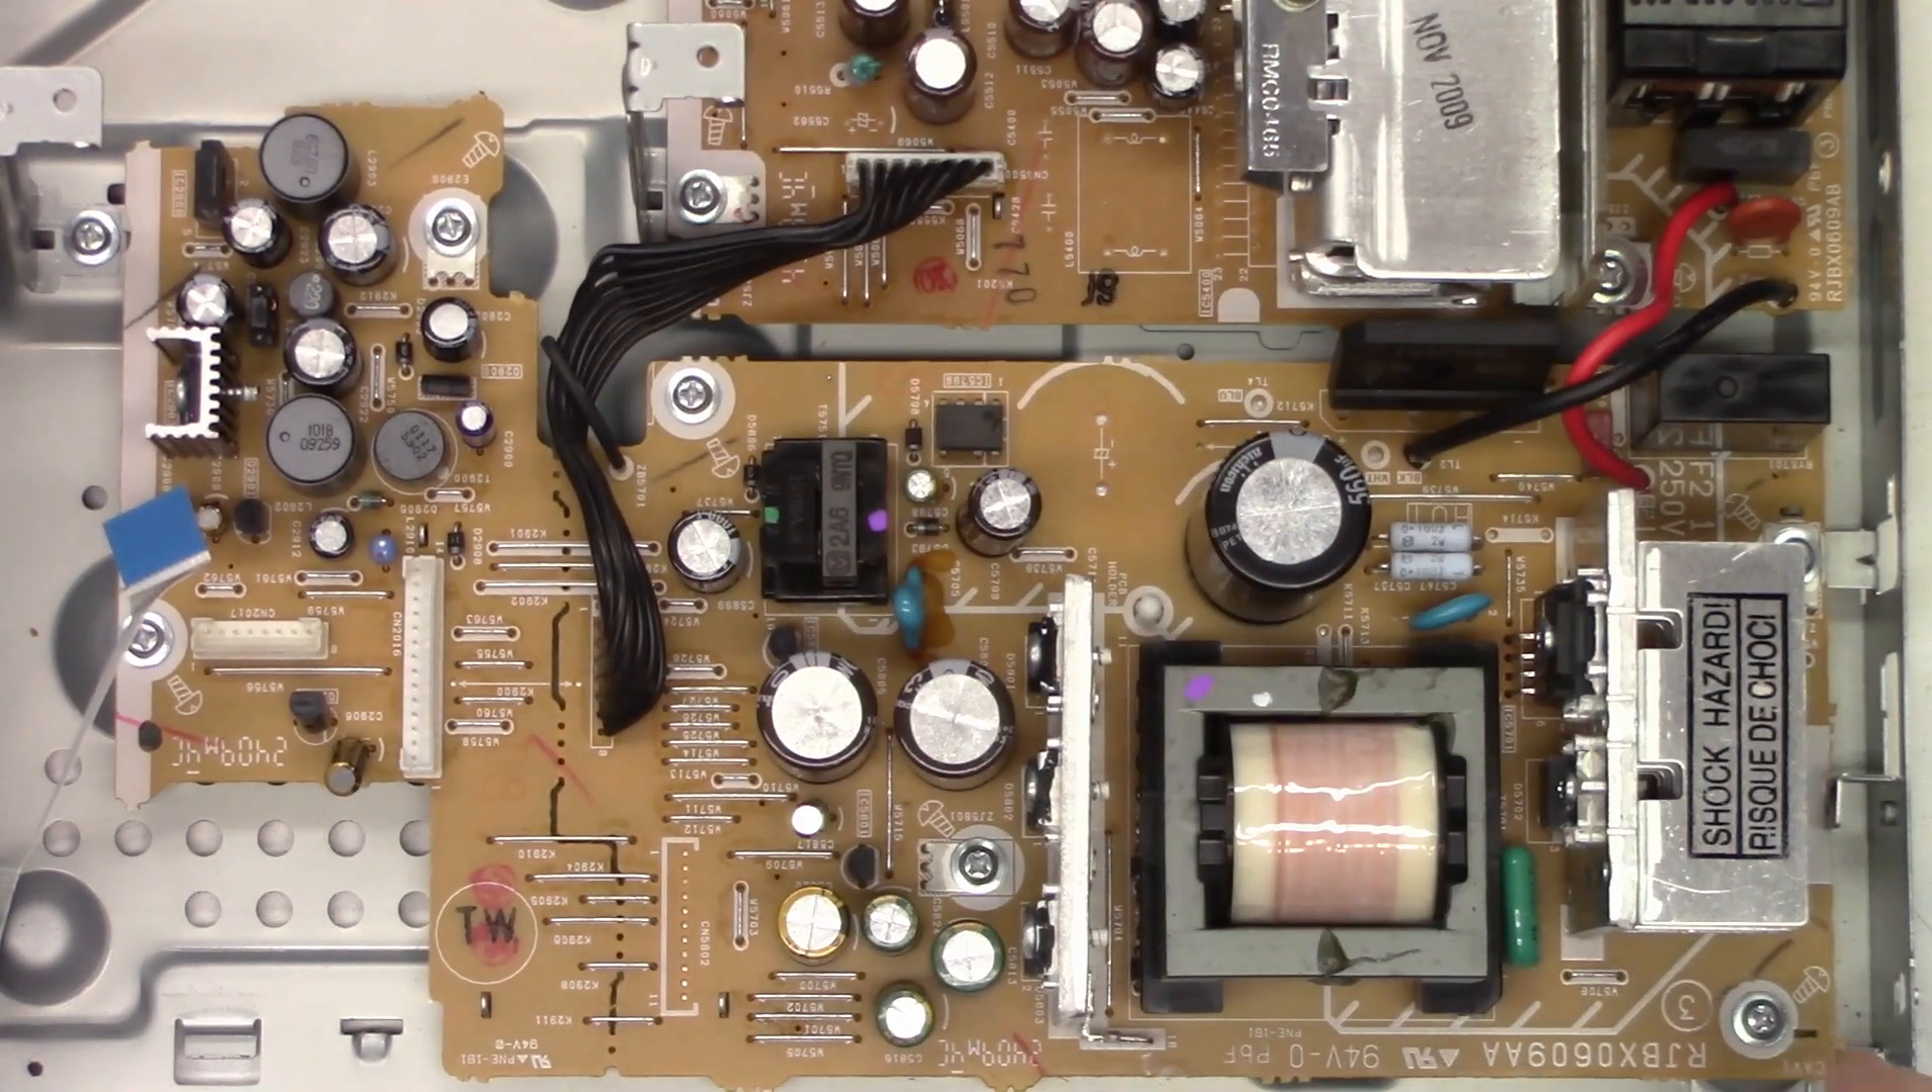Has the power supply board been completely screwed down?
Yes.